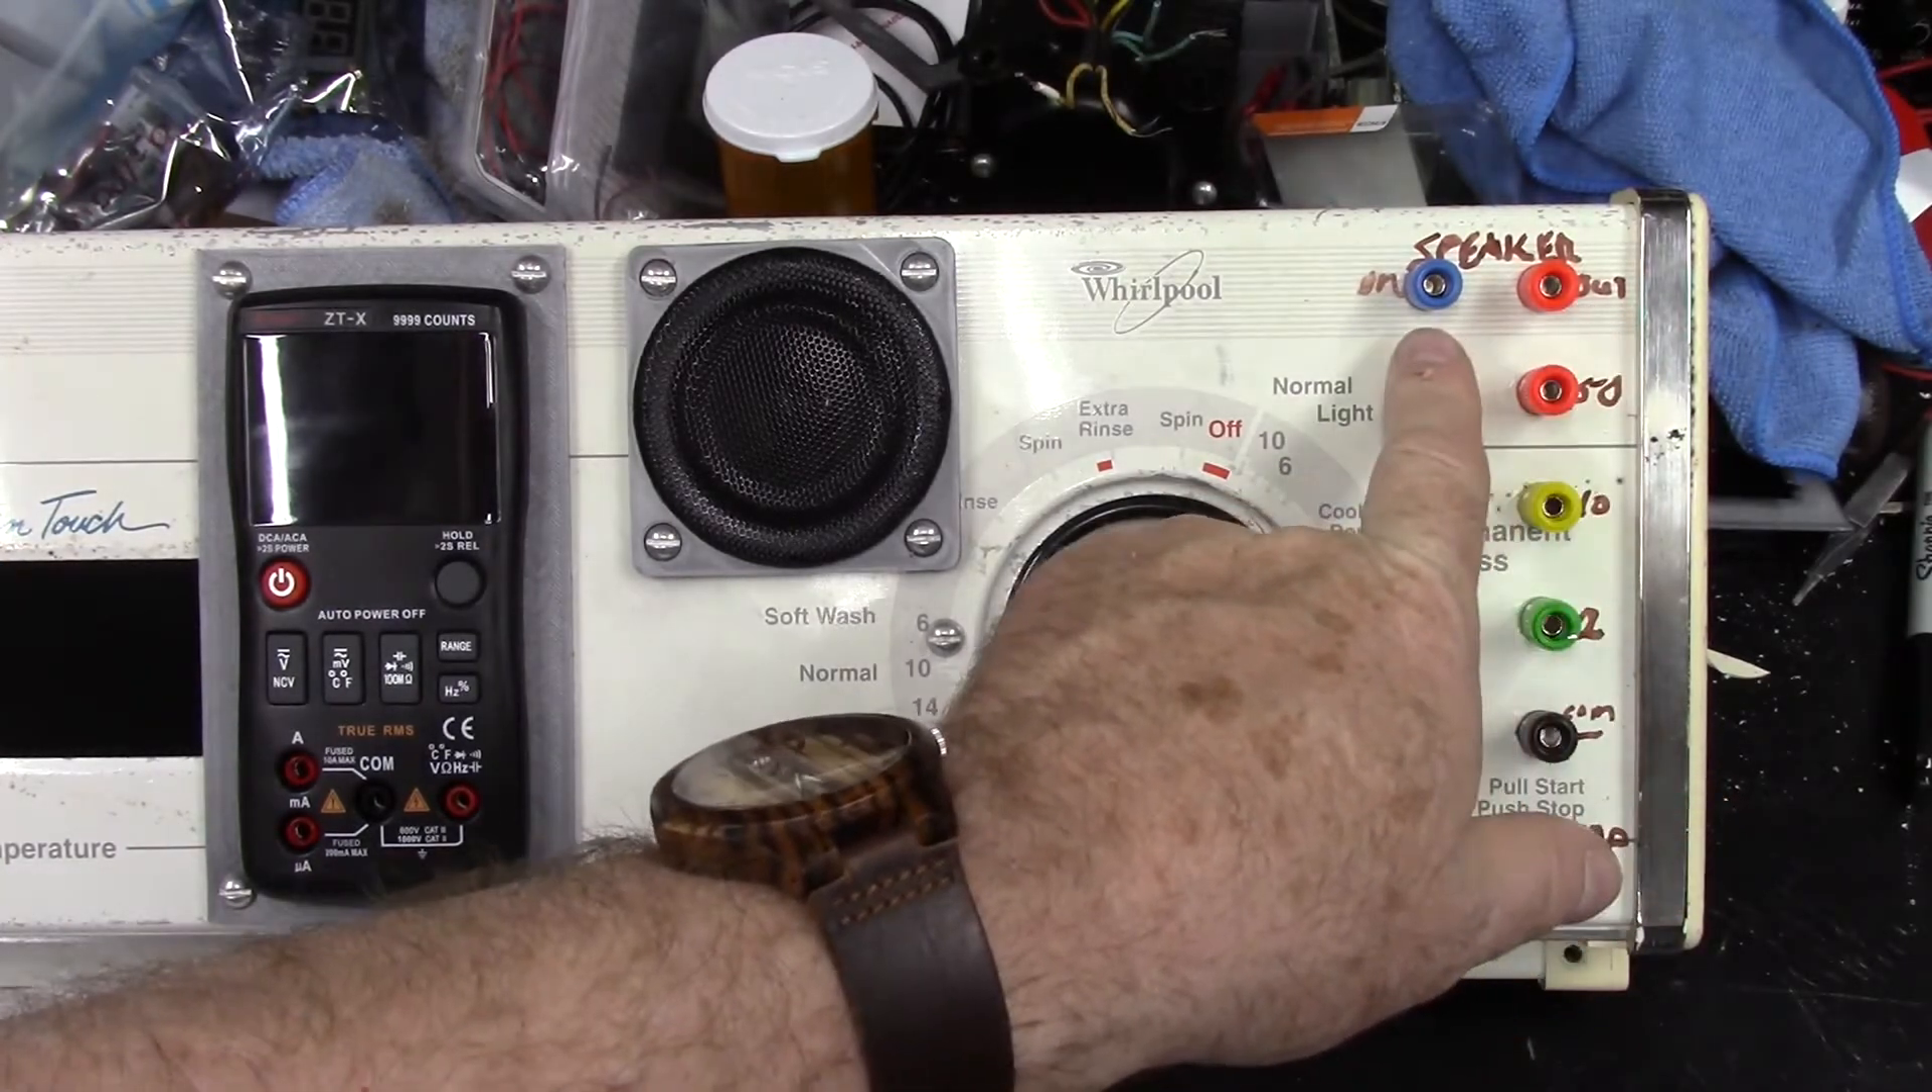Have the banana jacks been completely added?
Yes.